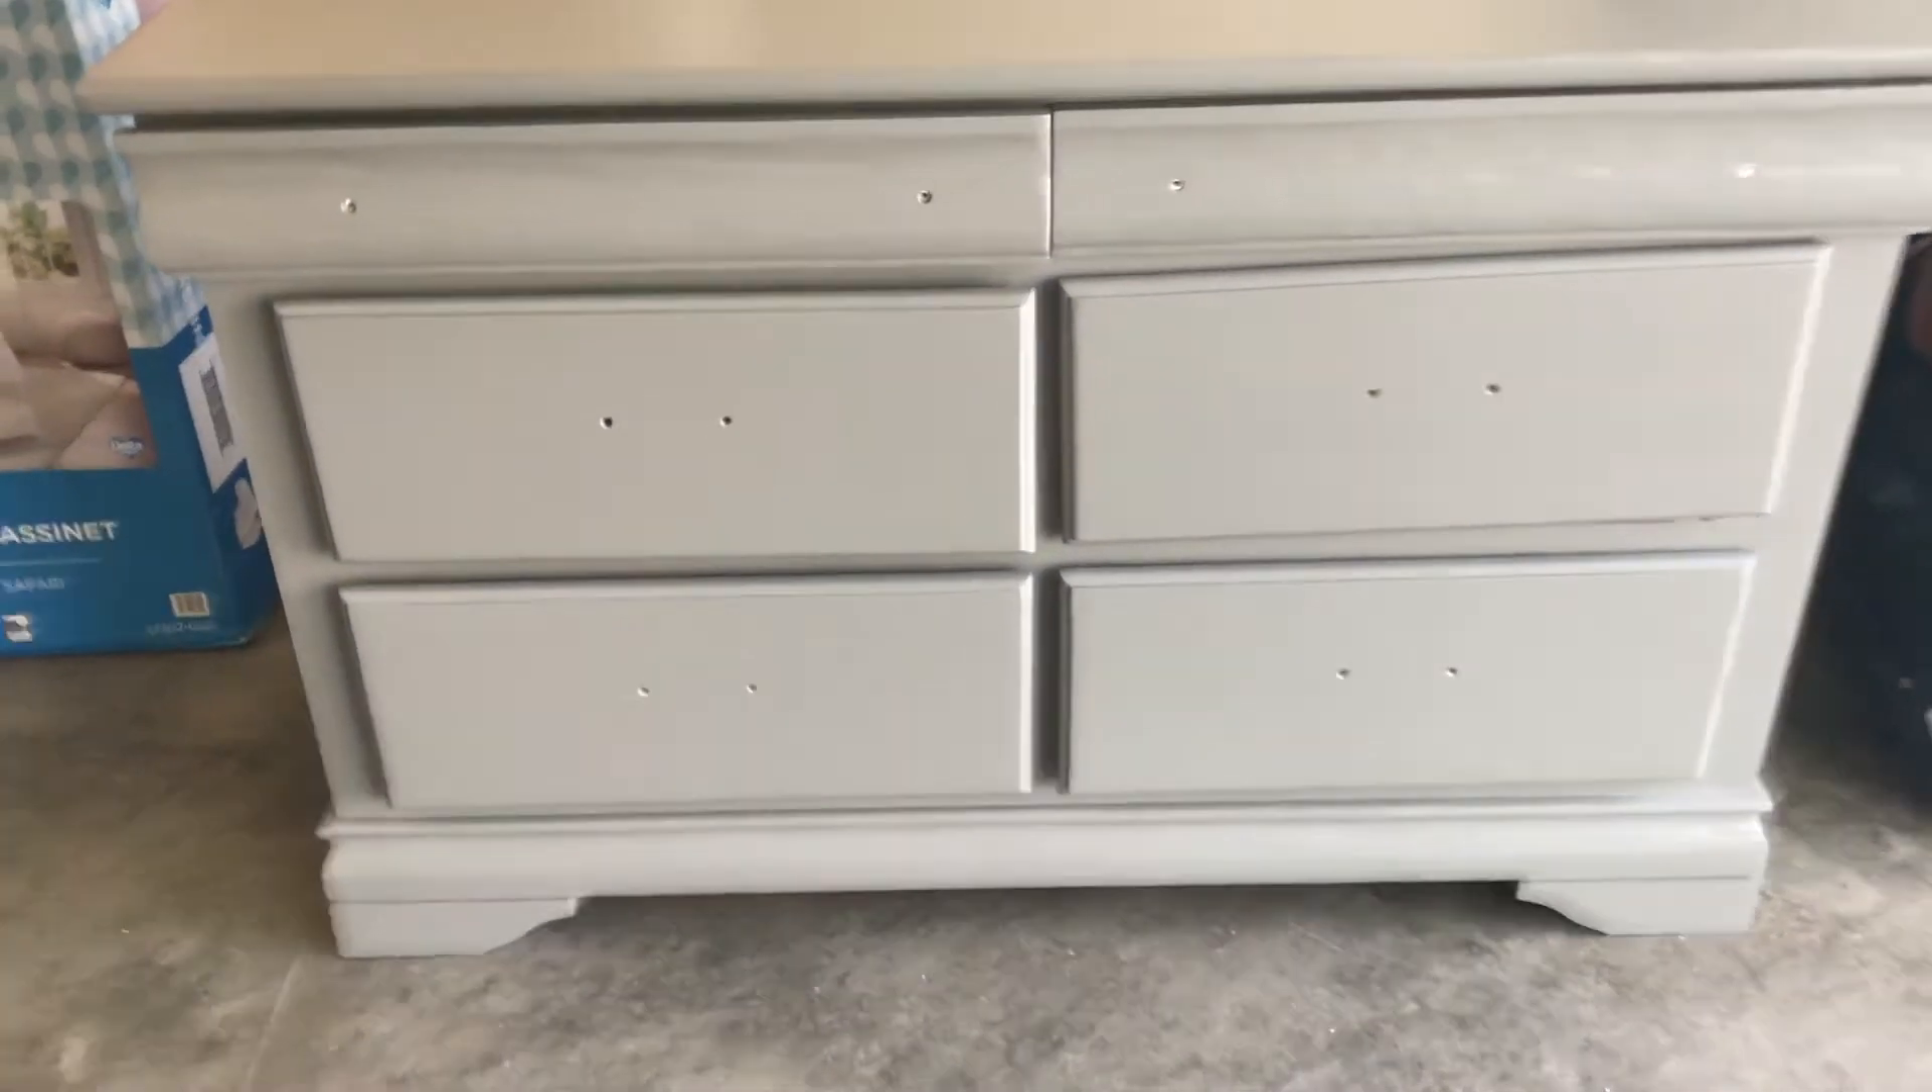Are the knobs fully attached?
No.